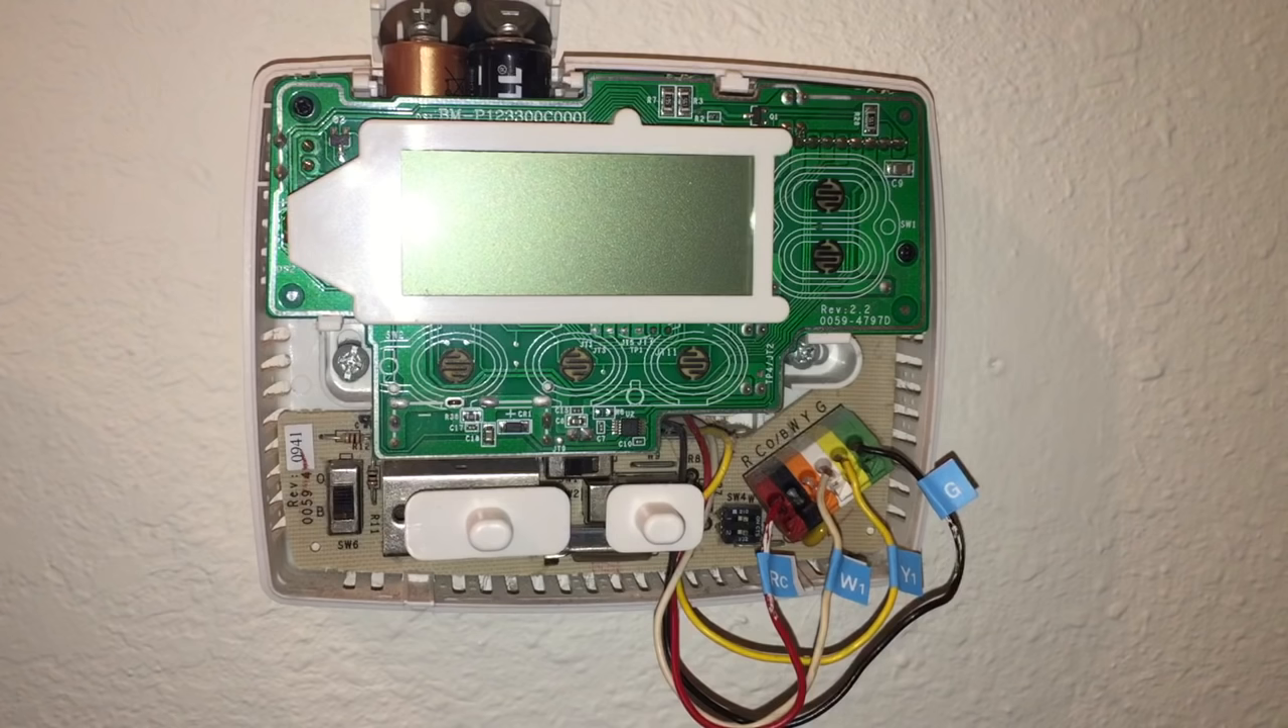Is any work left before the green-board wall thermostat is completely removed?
Yes.